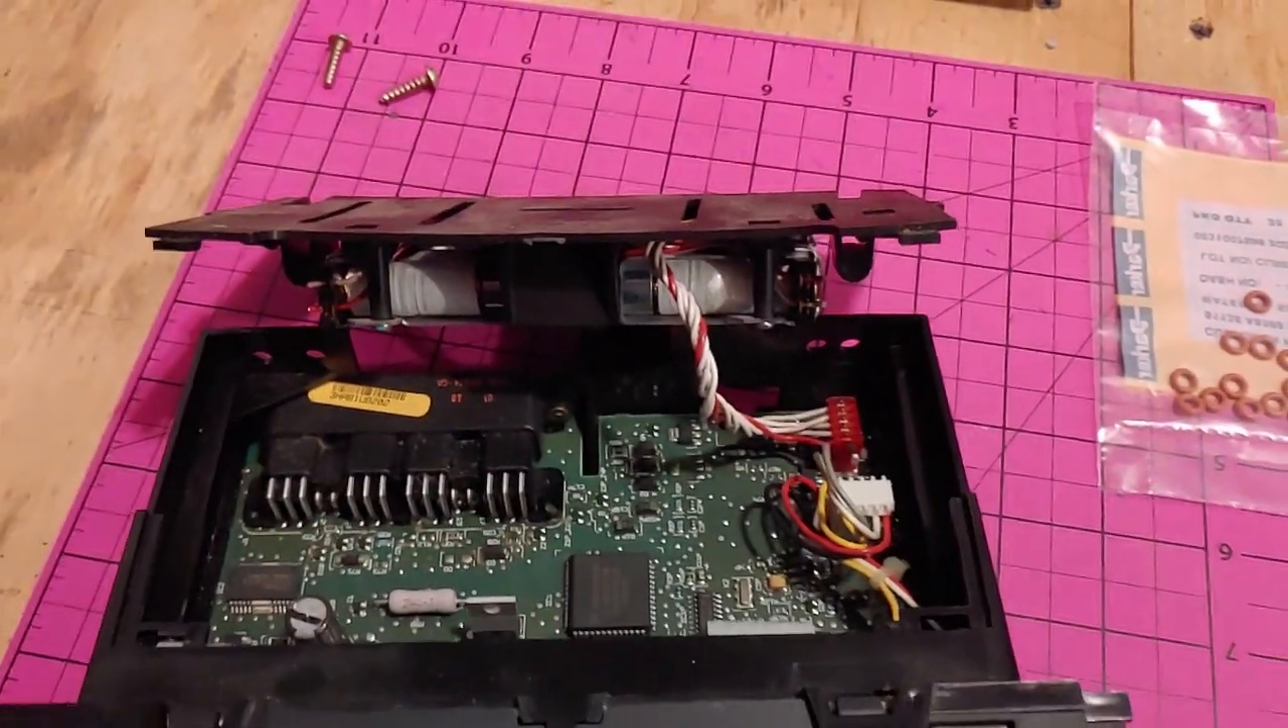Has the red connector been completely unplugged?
No.